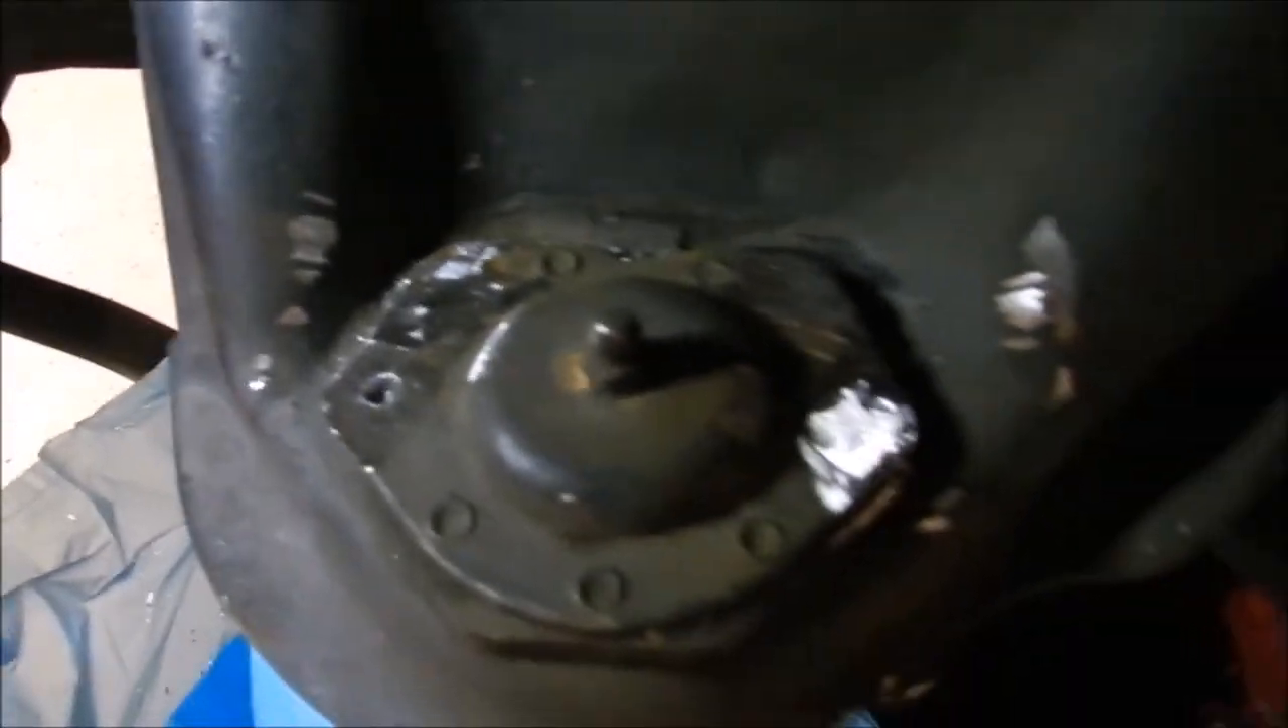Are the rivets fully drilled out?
No.